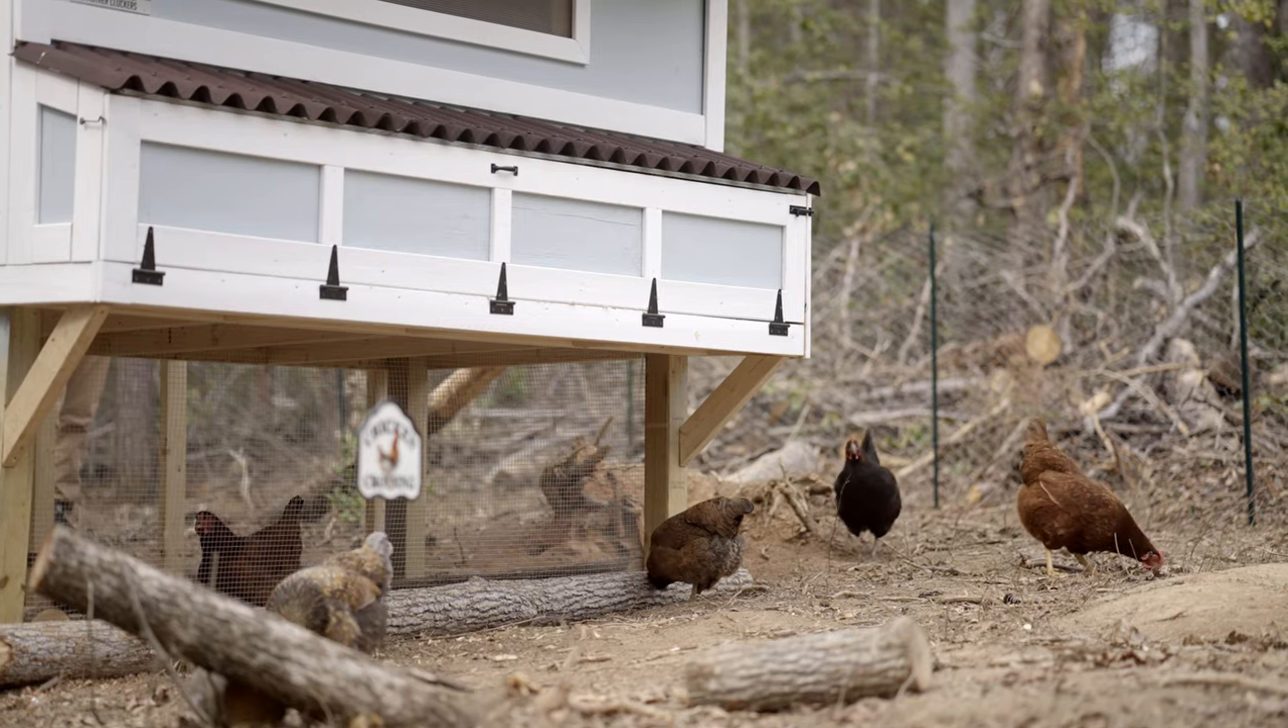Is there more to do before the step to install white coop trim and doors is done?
No.